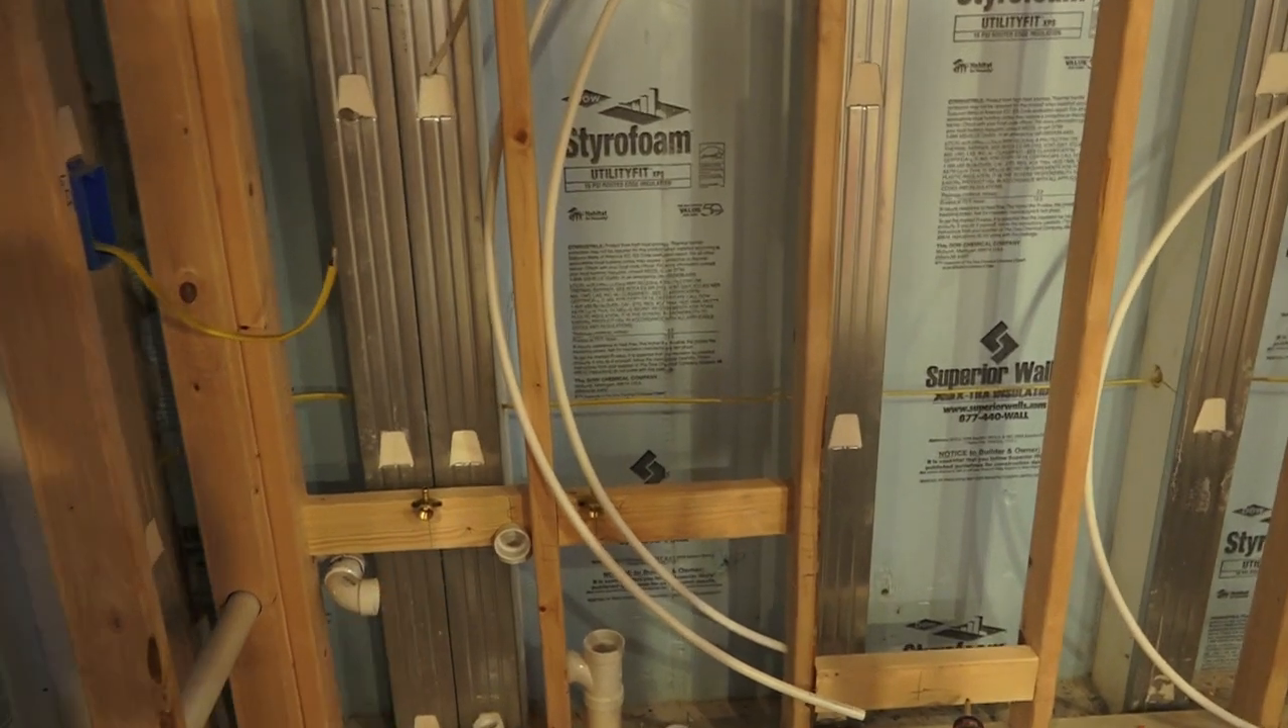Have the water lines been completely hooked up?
No.